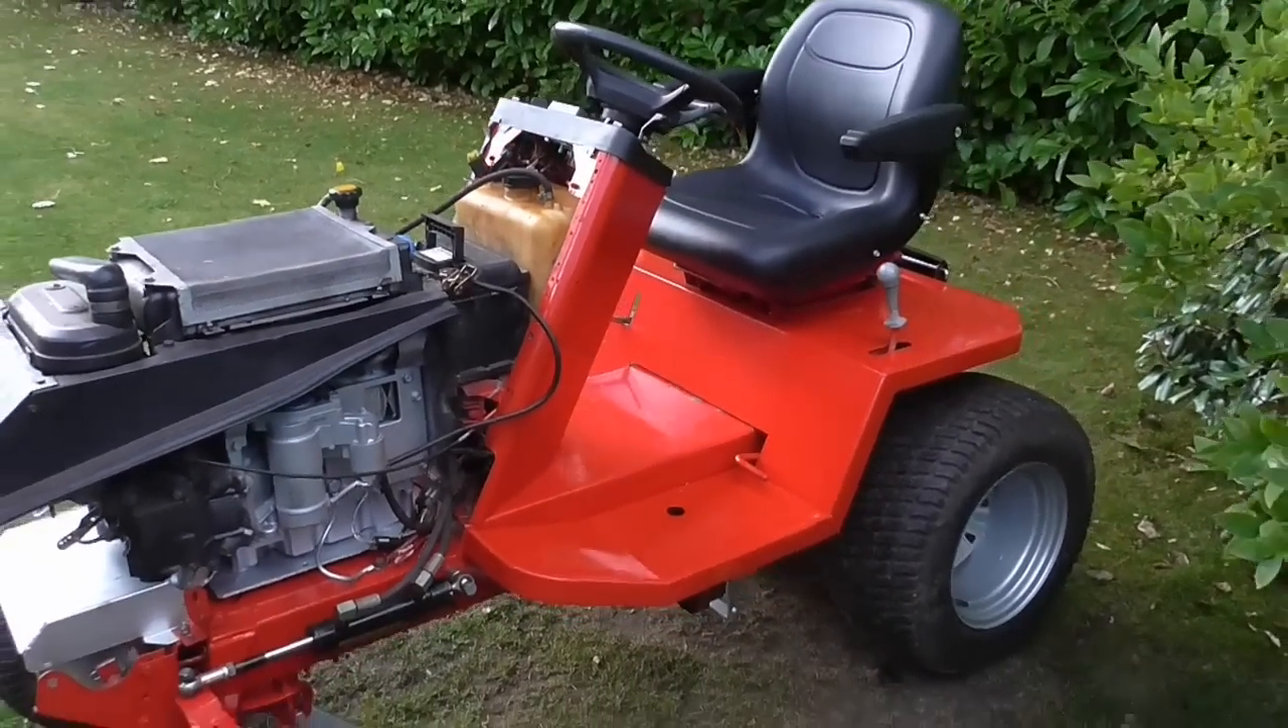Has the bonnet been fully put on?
No.